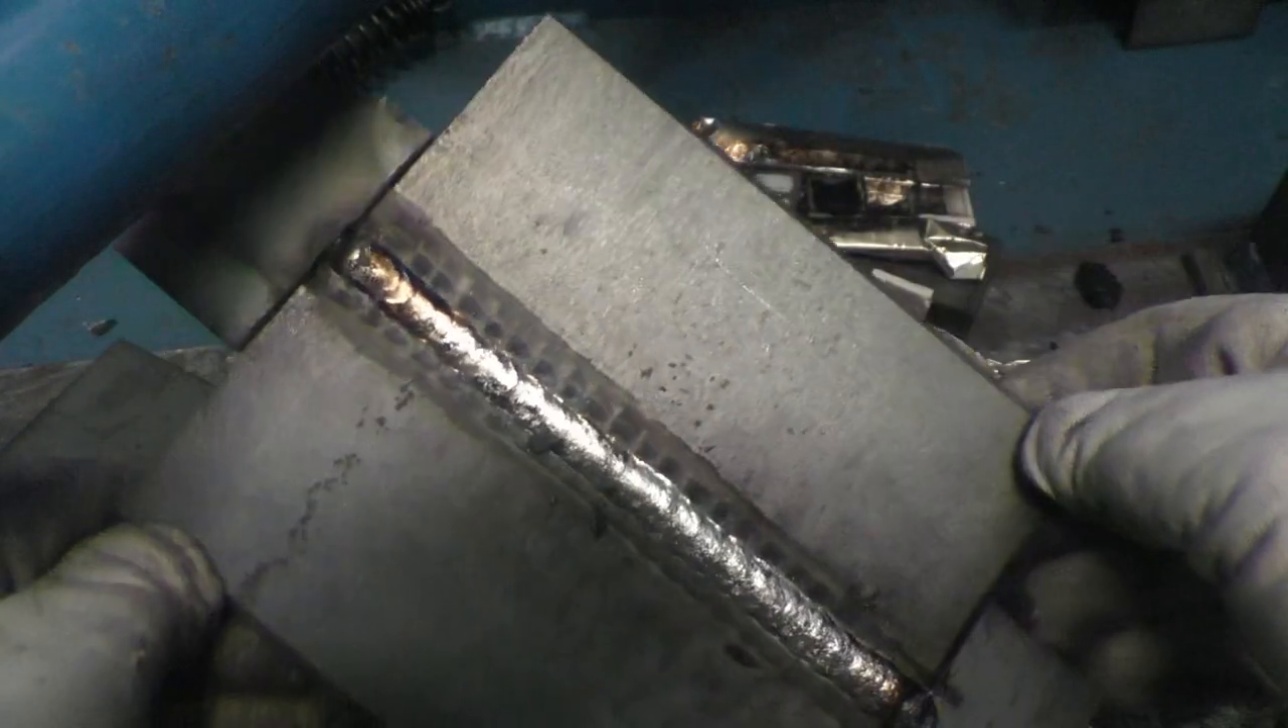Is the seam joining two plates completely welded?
Yes.